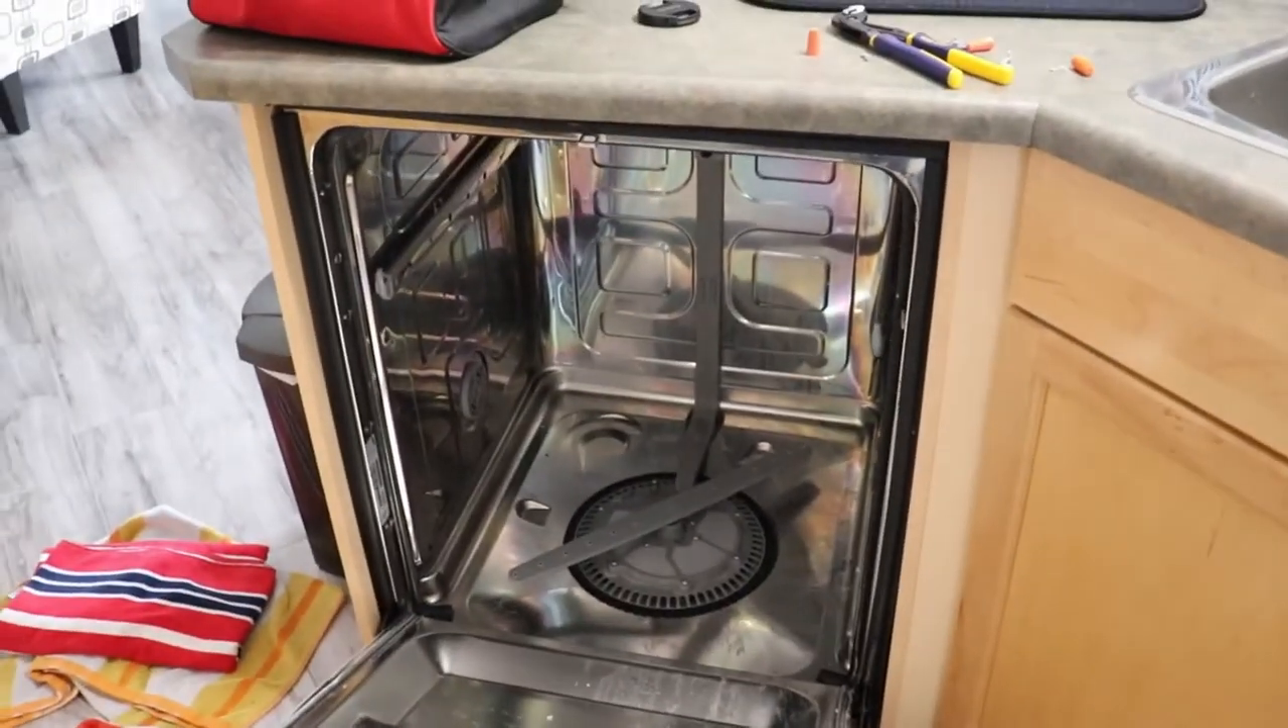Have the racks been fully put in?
No.